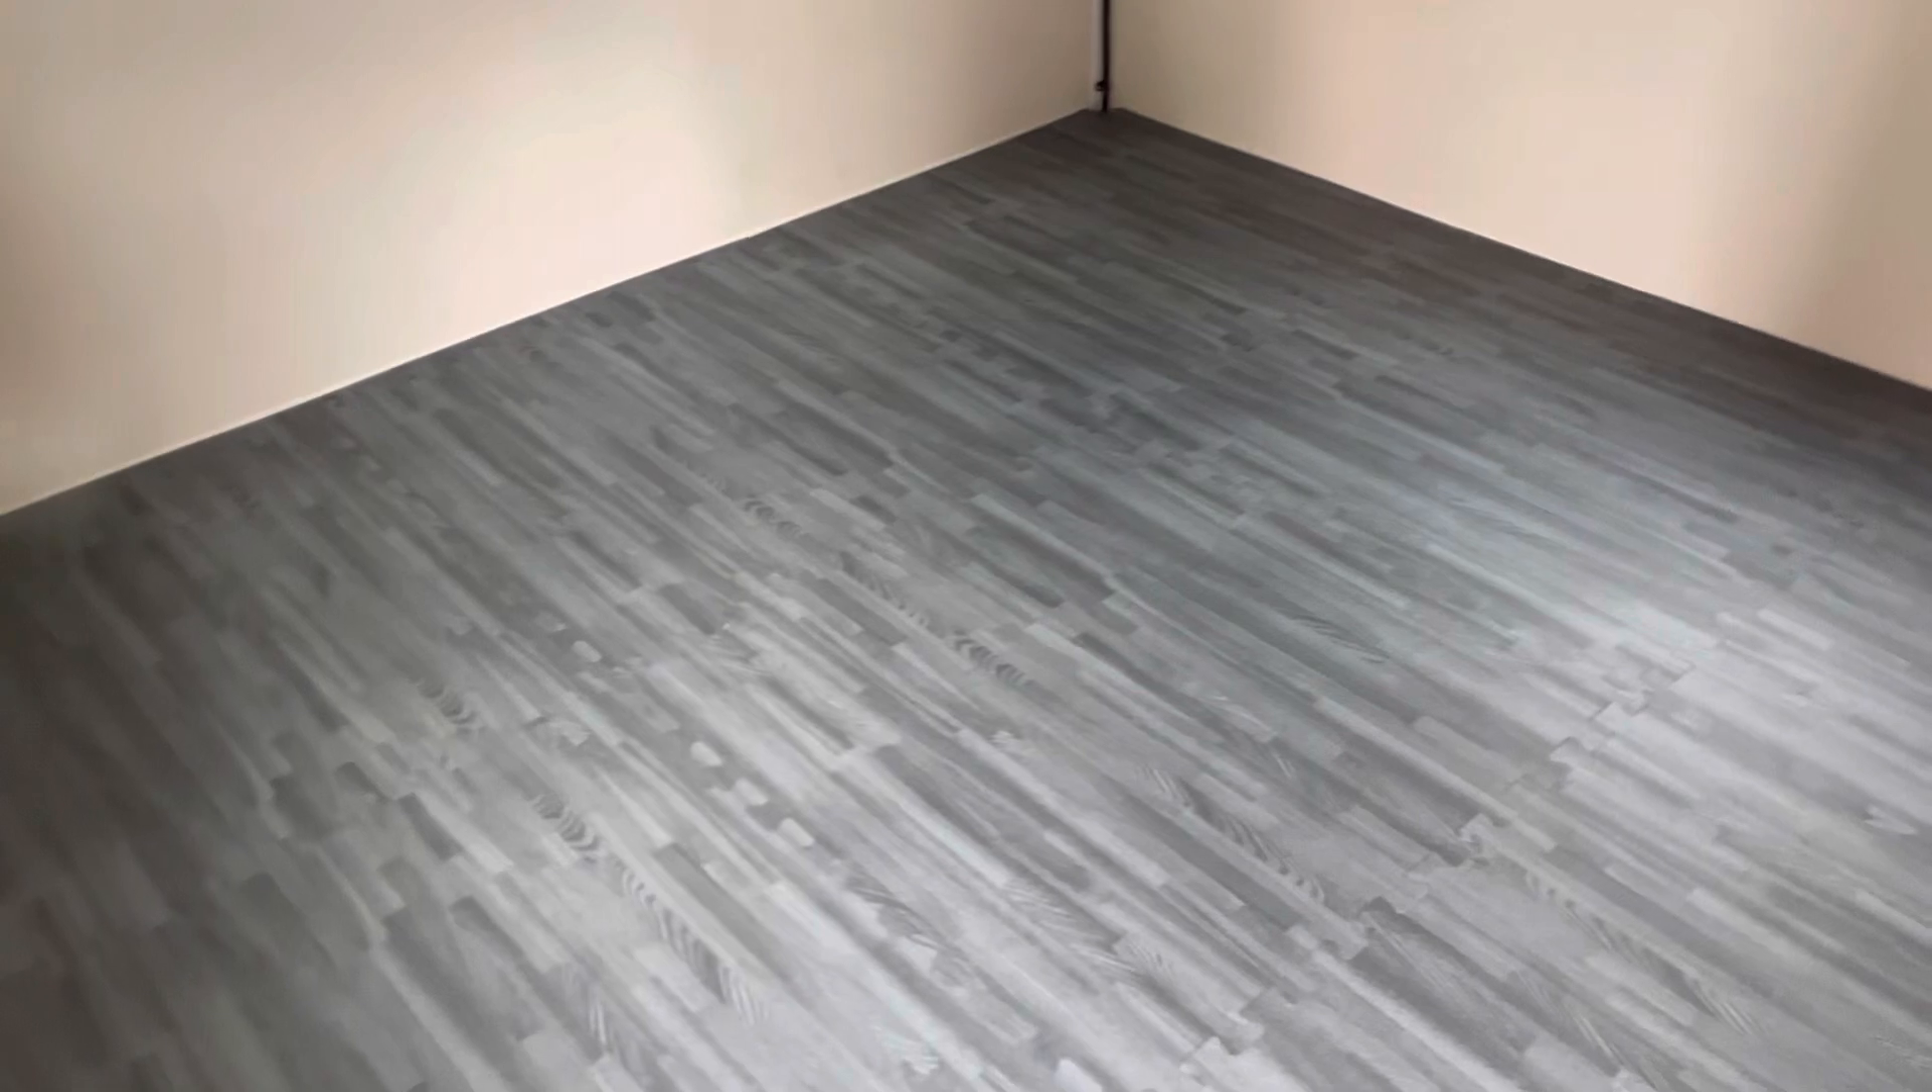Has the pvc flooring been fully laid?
Yes.